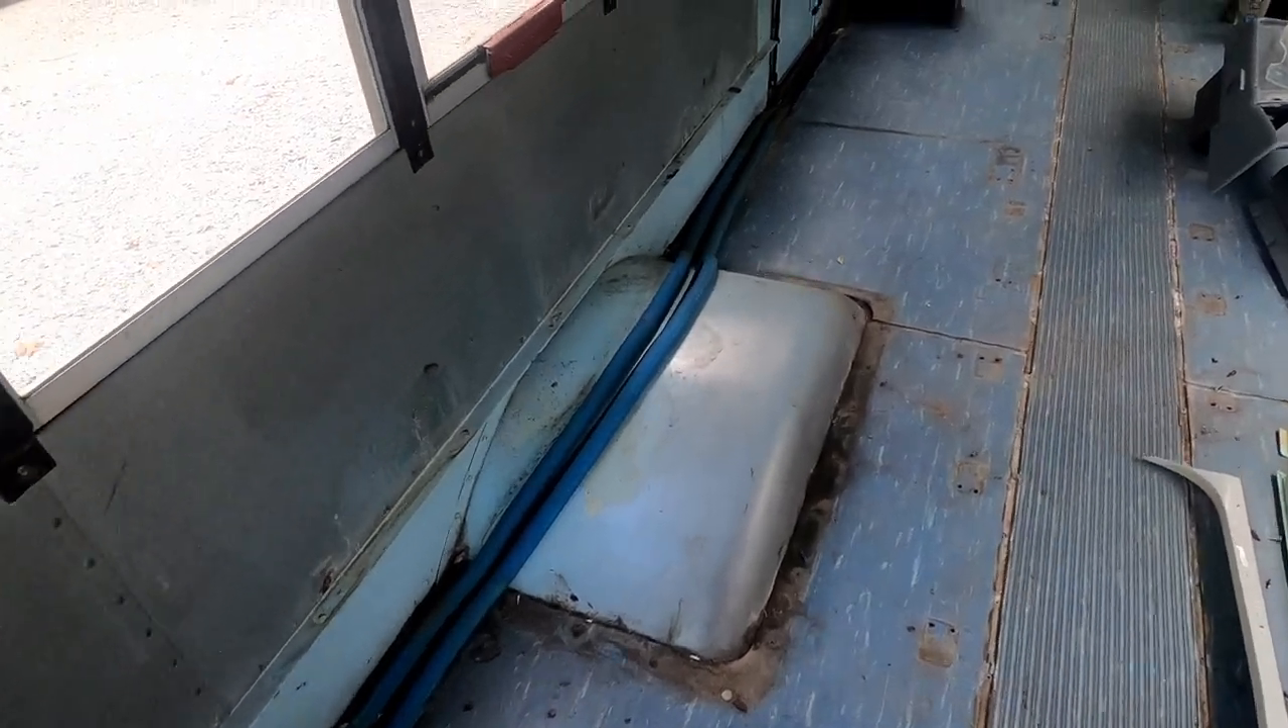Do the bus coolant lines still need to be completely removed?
Yes.